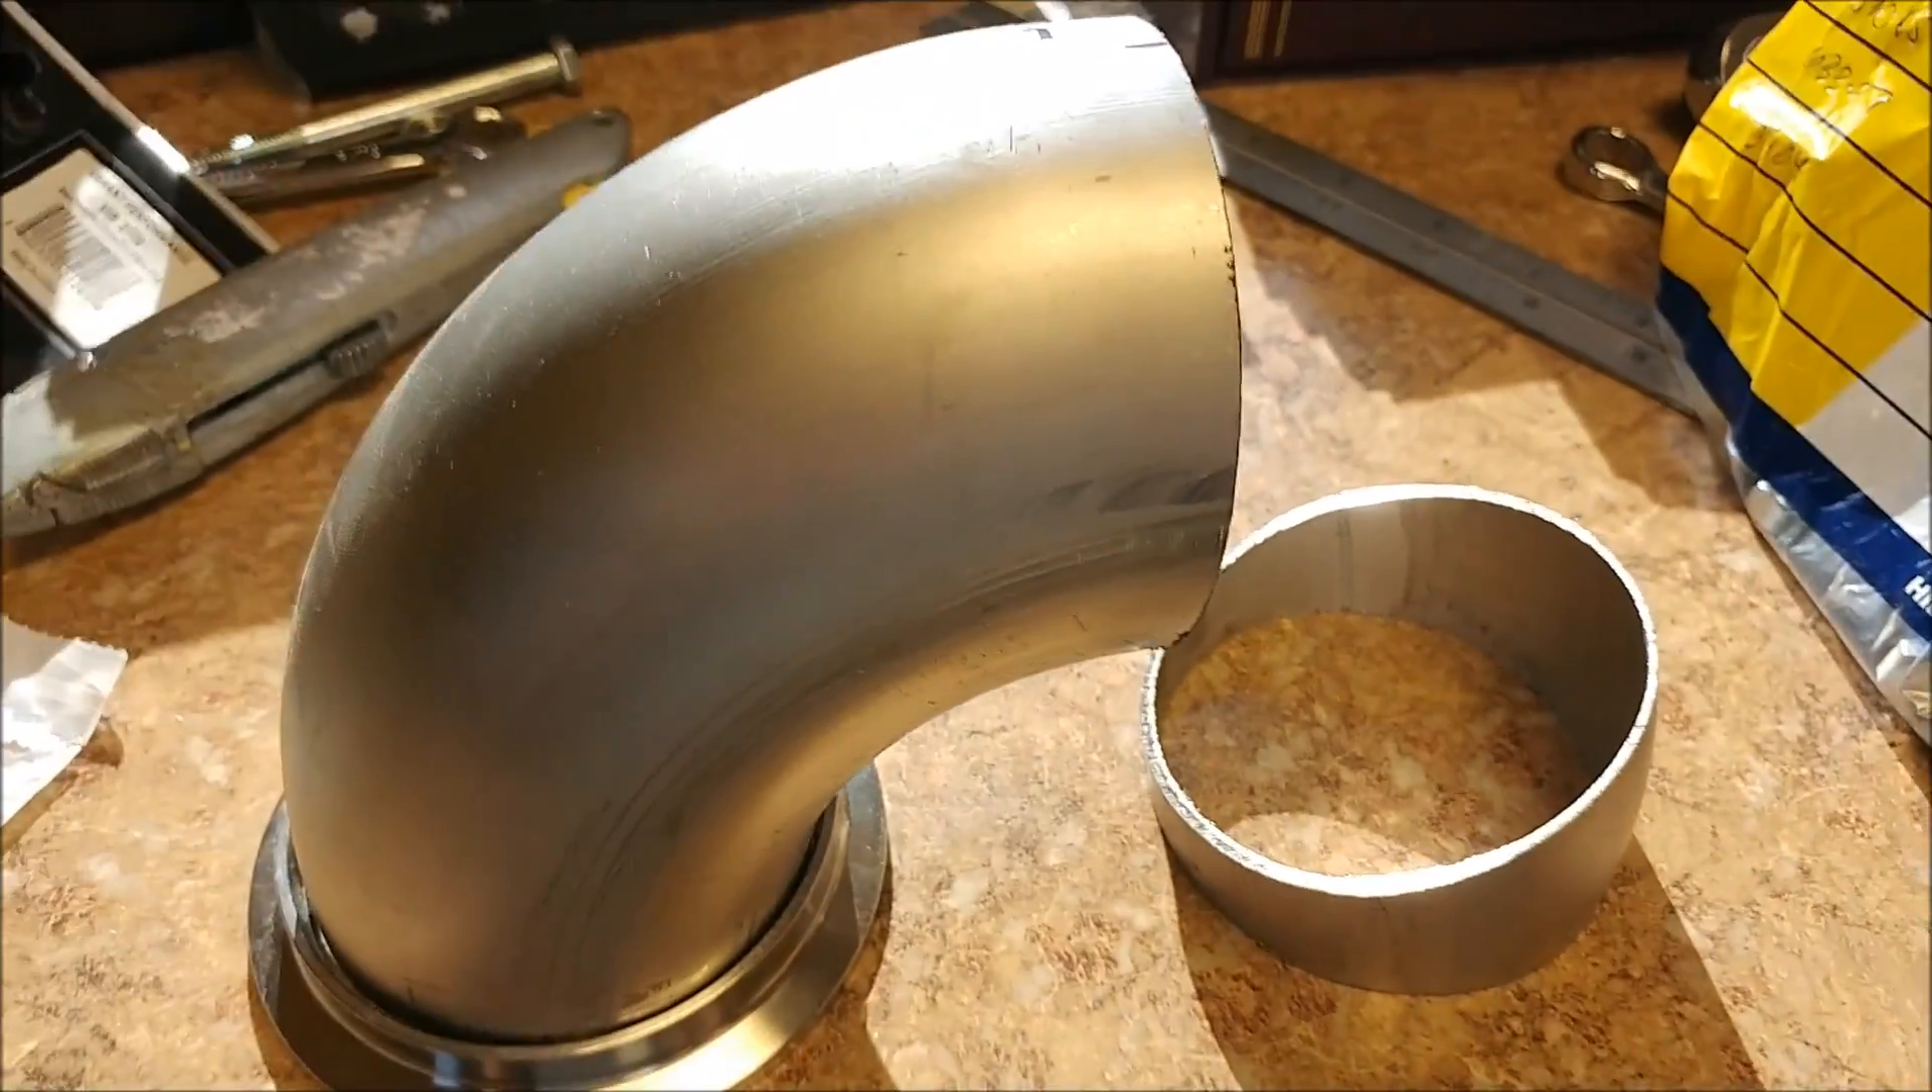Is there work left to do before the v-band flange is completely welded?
Yes.